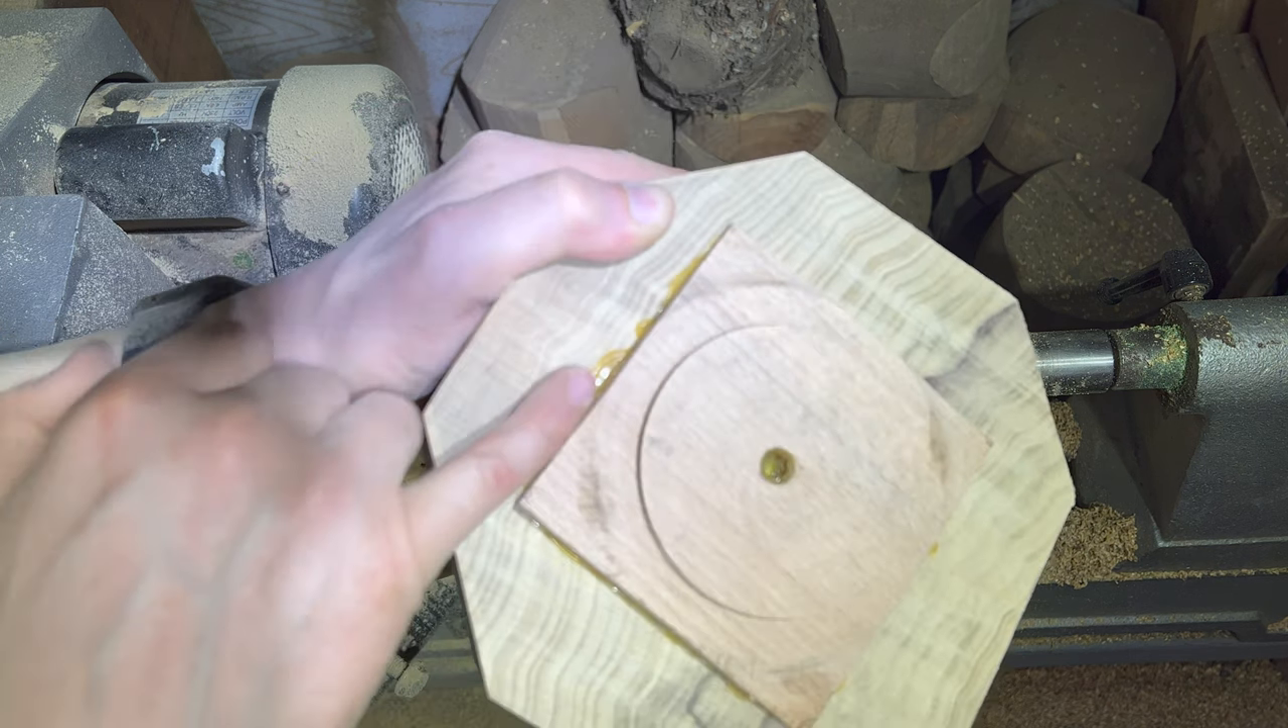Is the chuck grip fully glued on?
Yes.